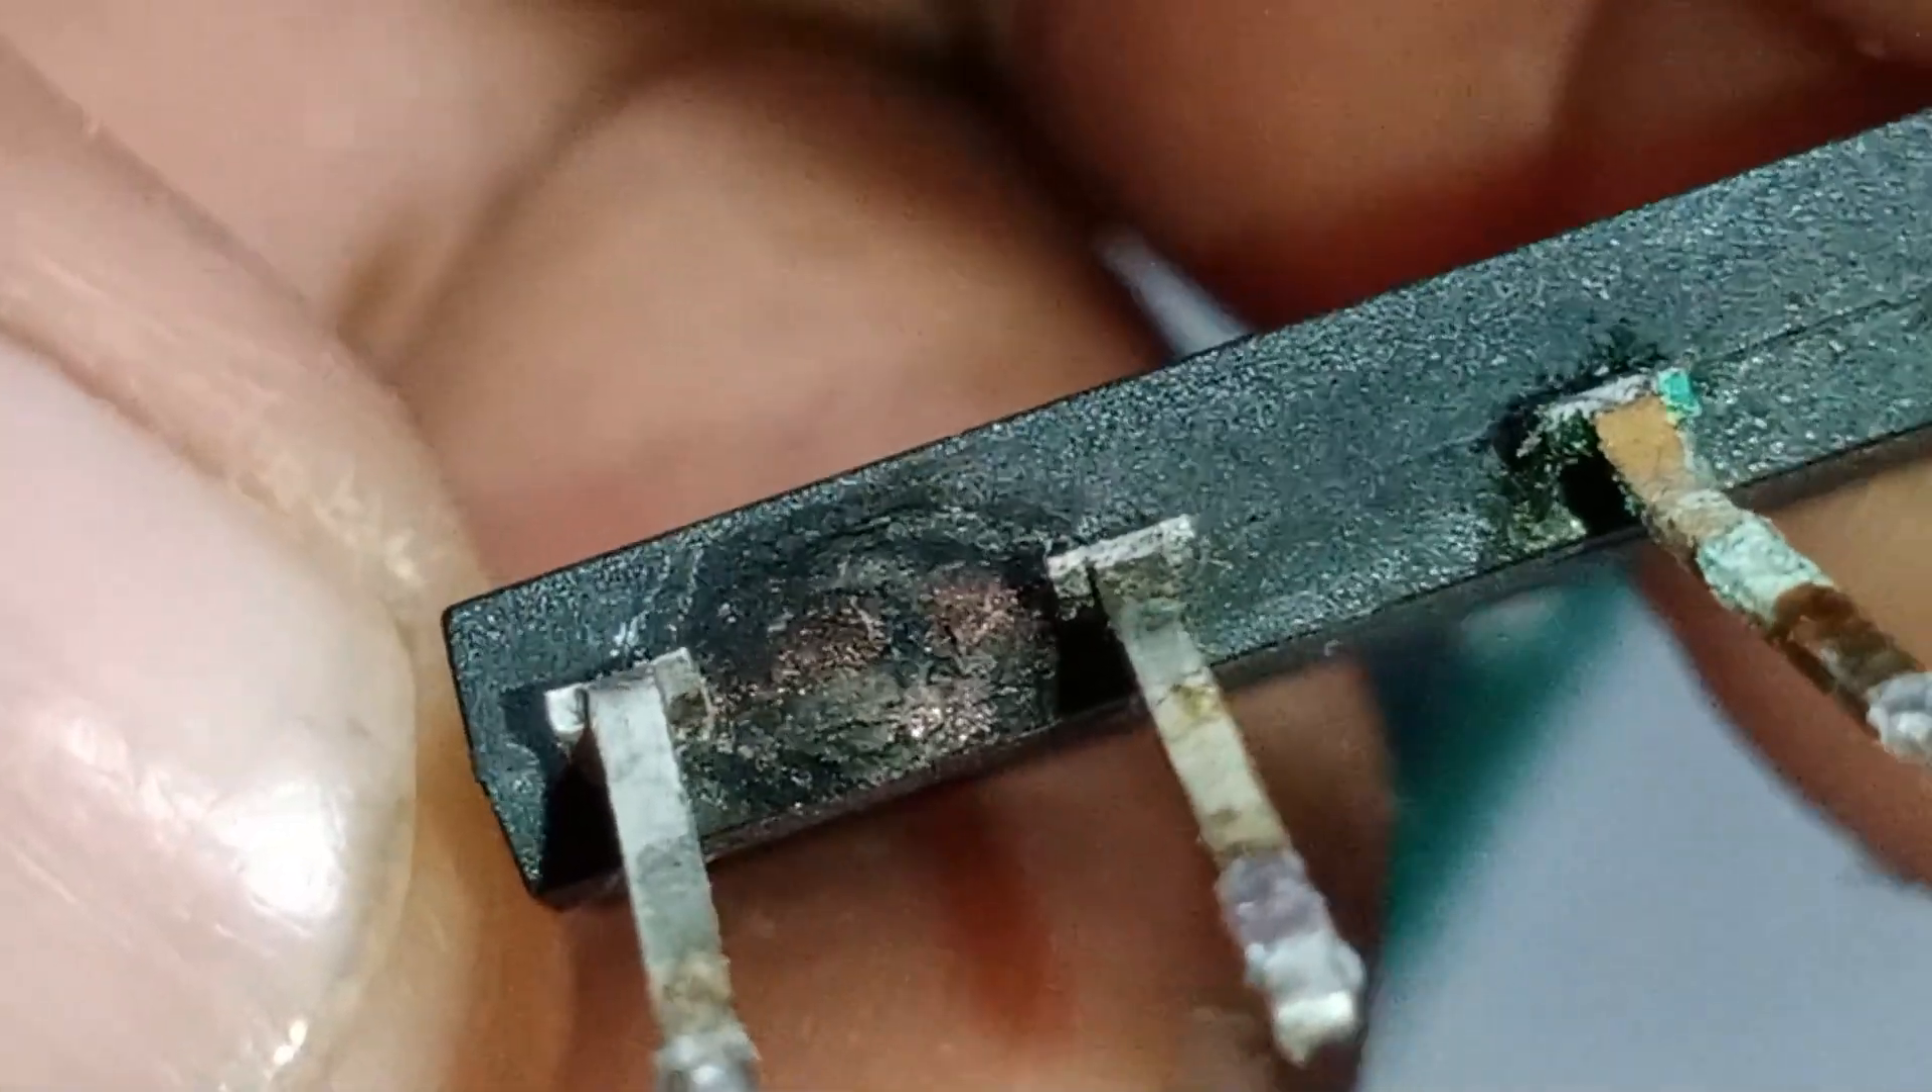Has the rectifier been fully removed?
Yes.